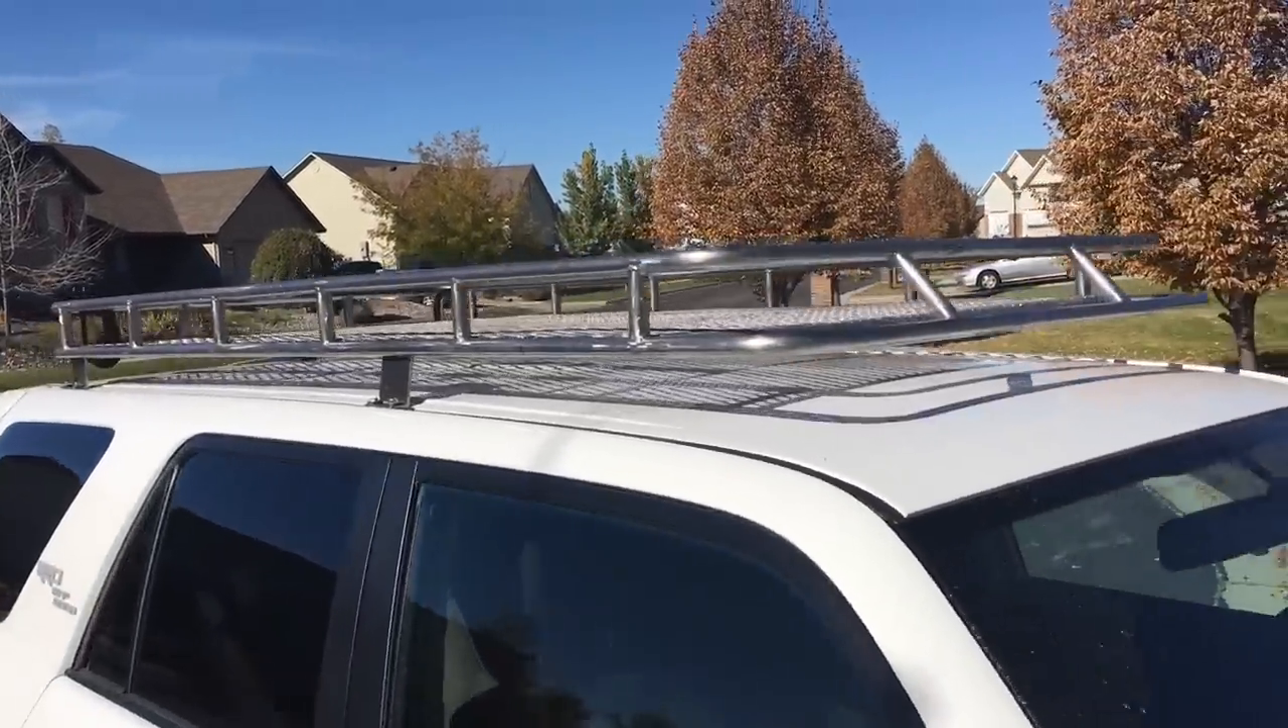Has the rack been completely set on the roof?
Yes.